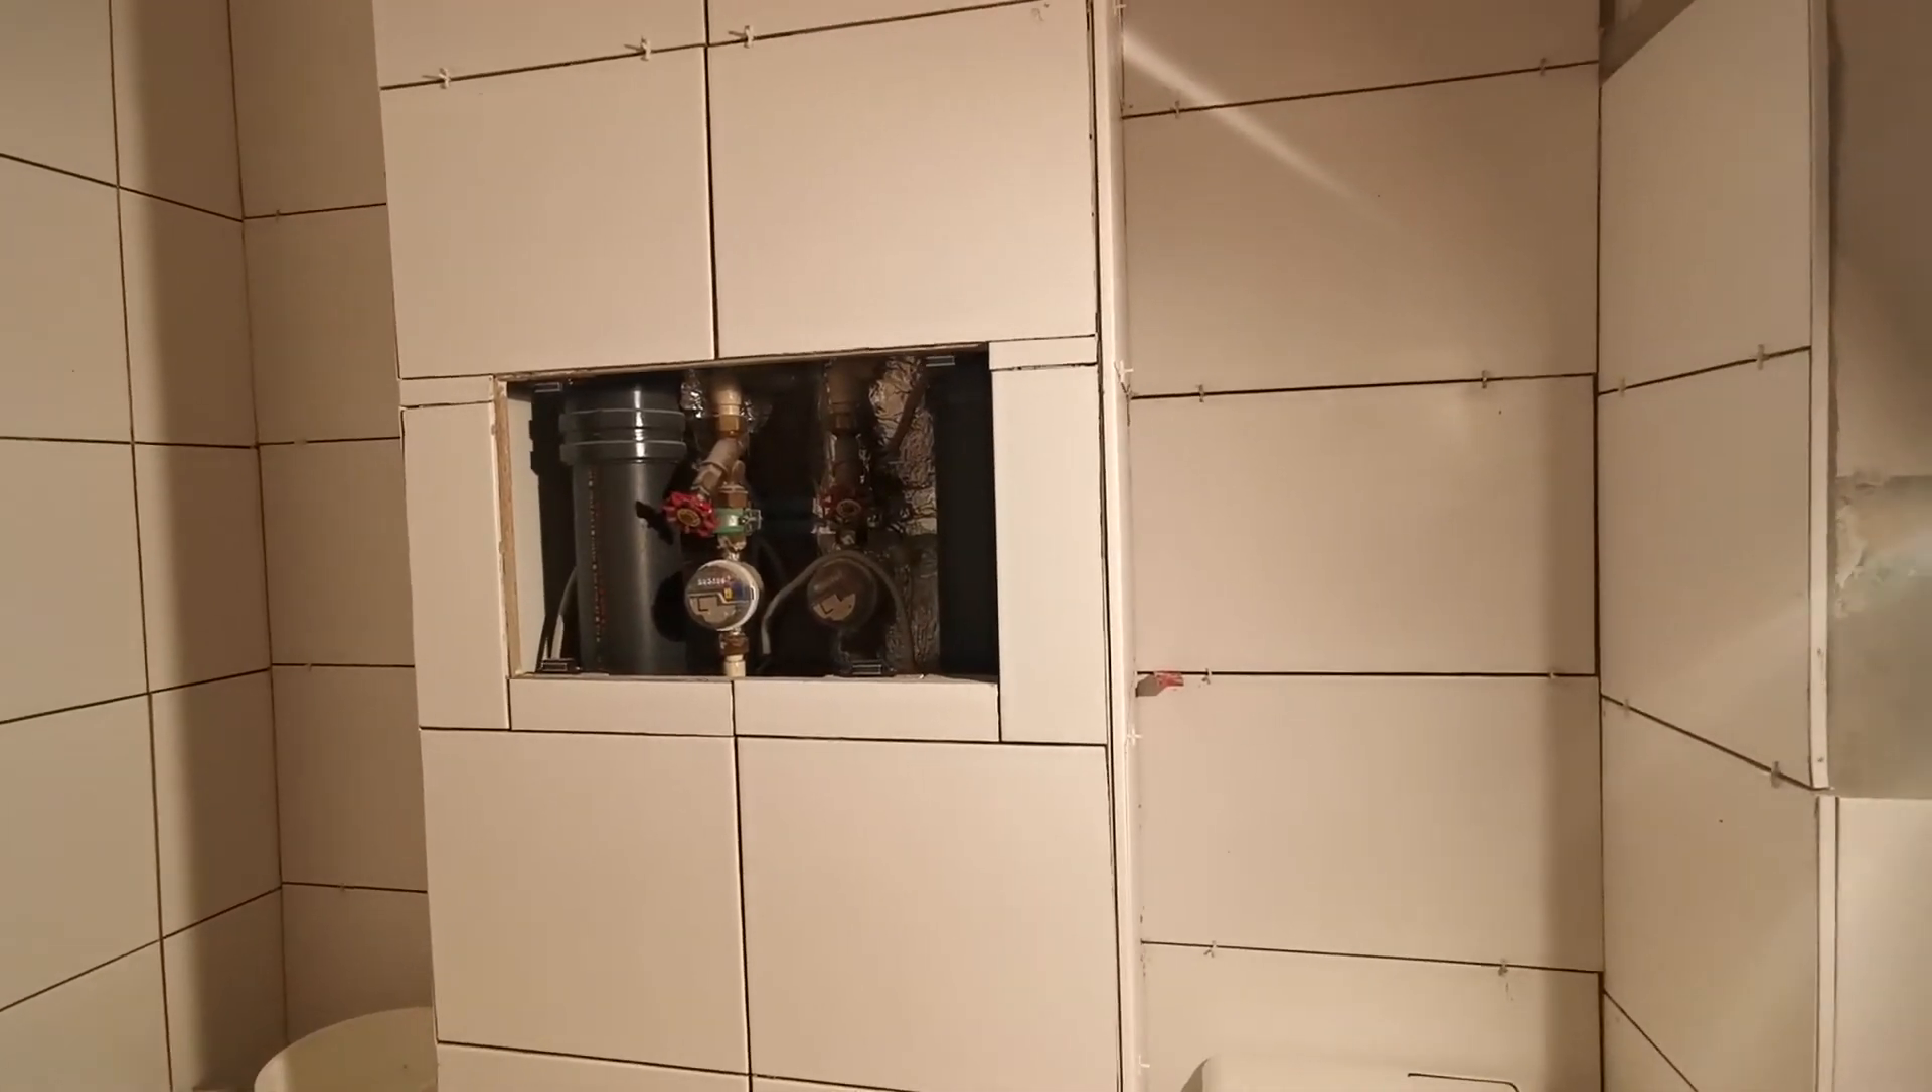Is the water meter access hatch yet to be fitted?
Yes.